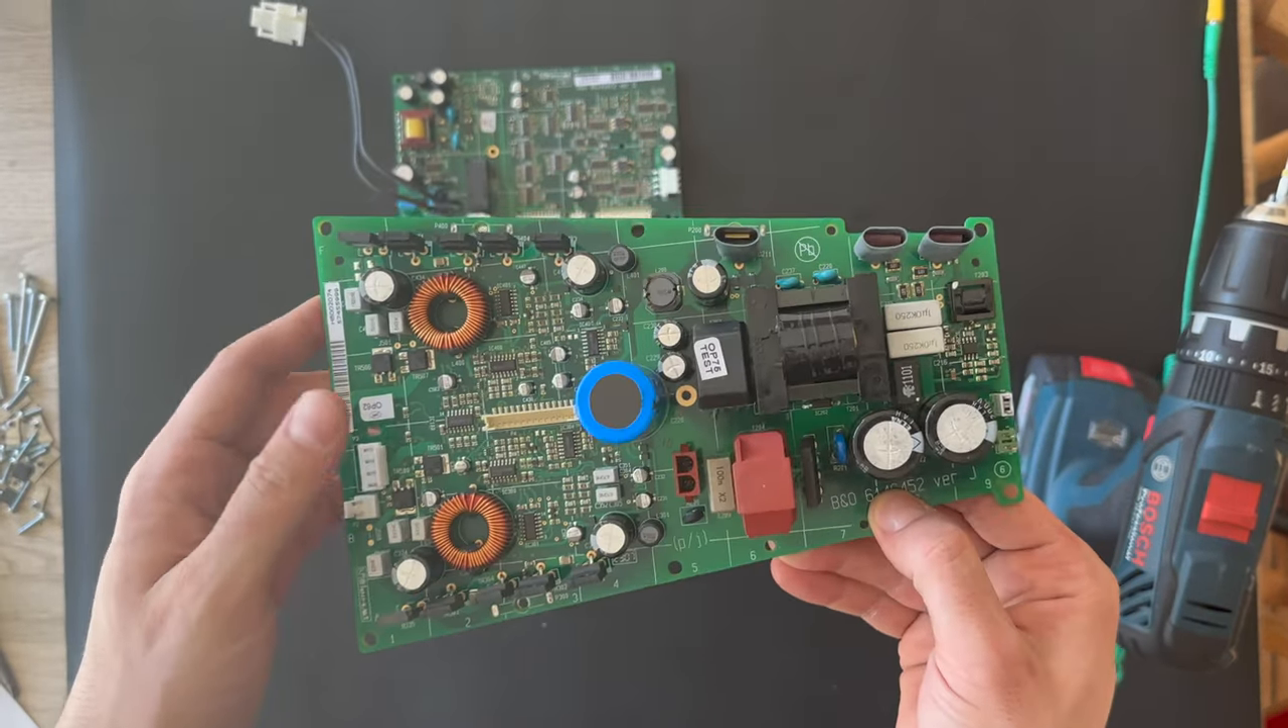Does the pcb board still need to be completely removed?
No.